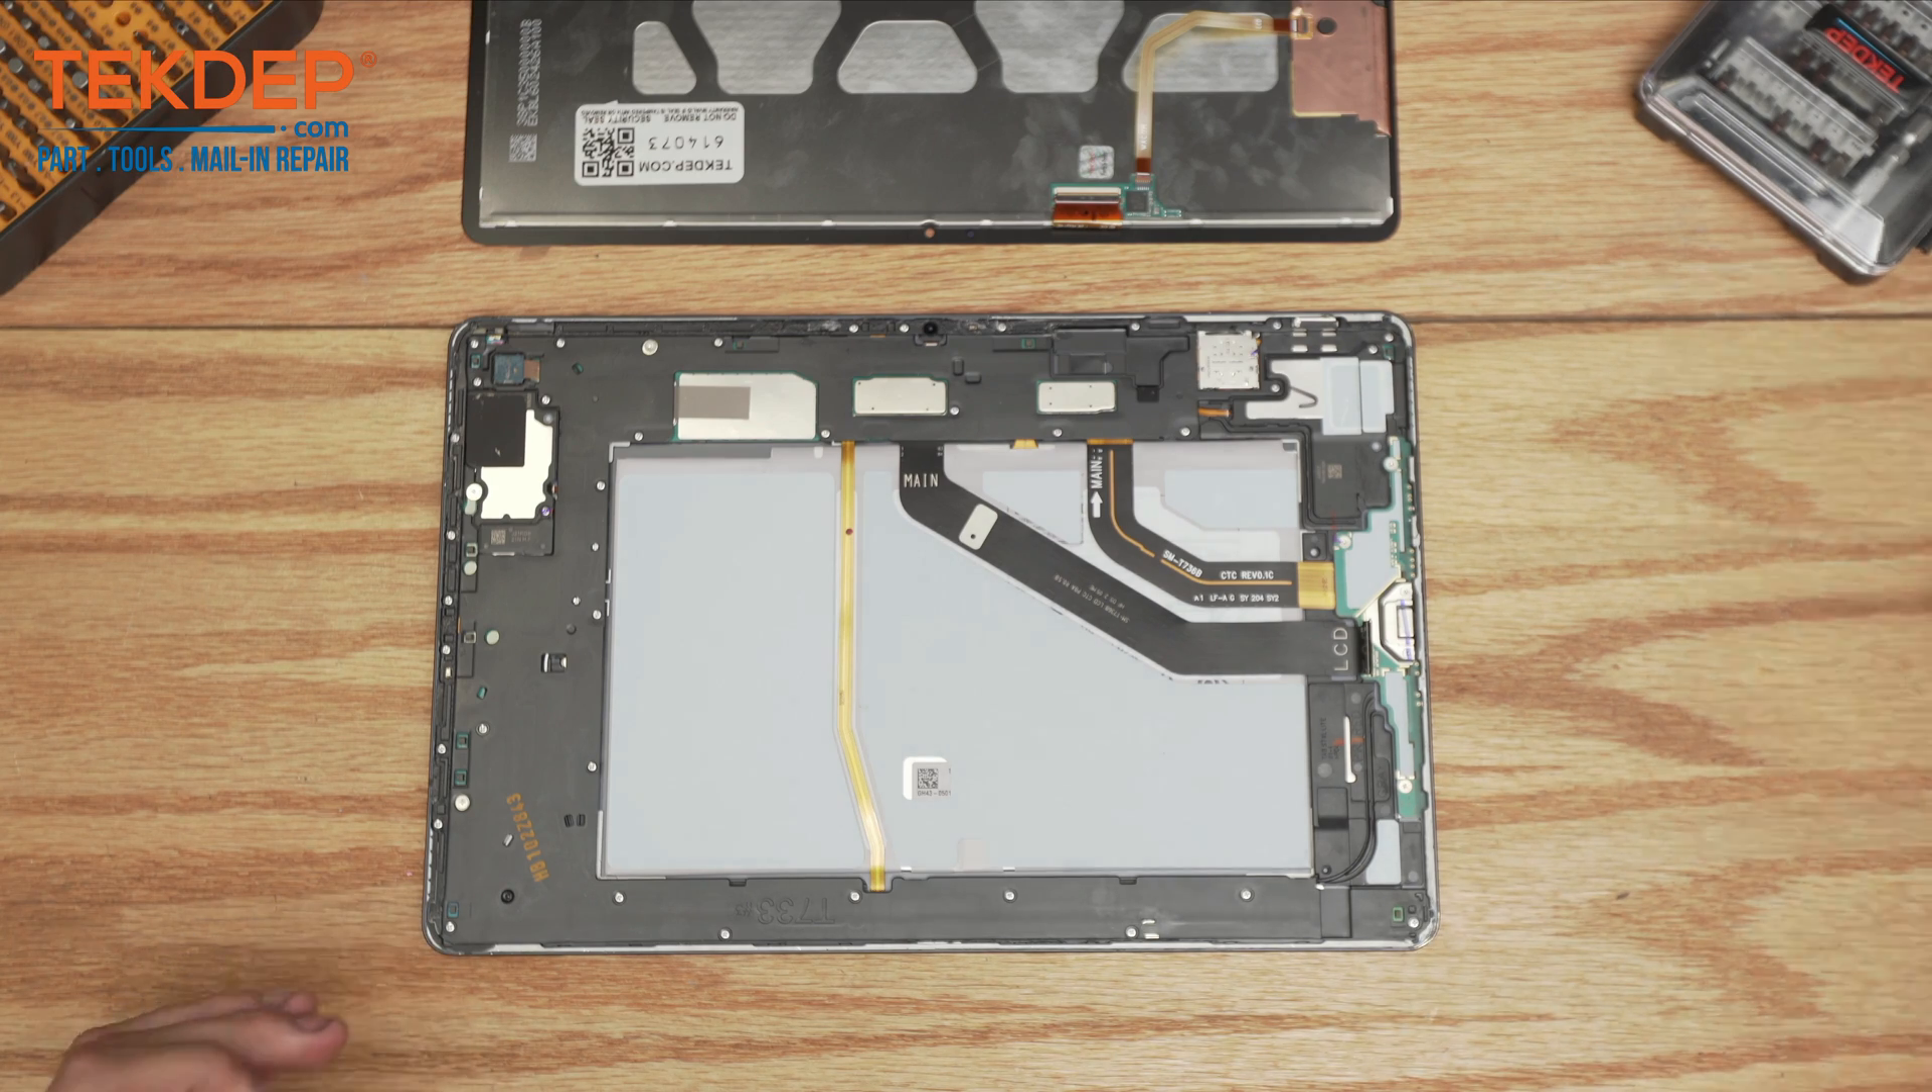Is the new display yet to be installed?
Yes.